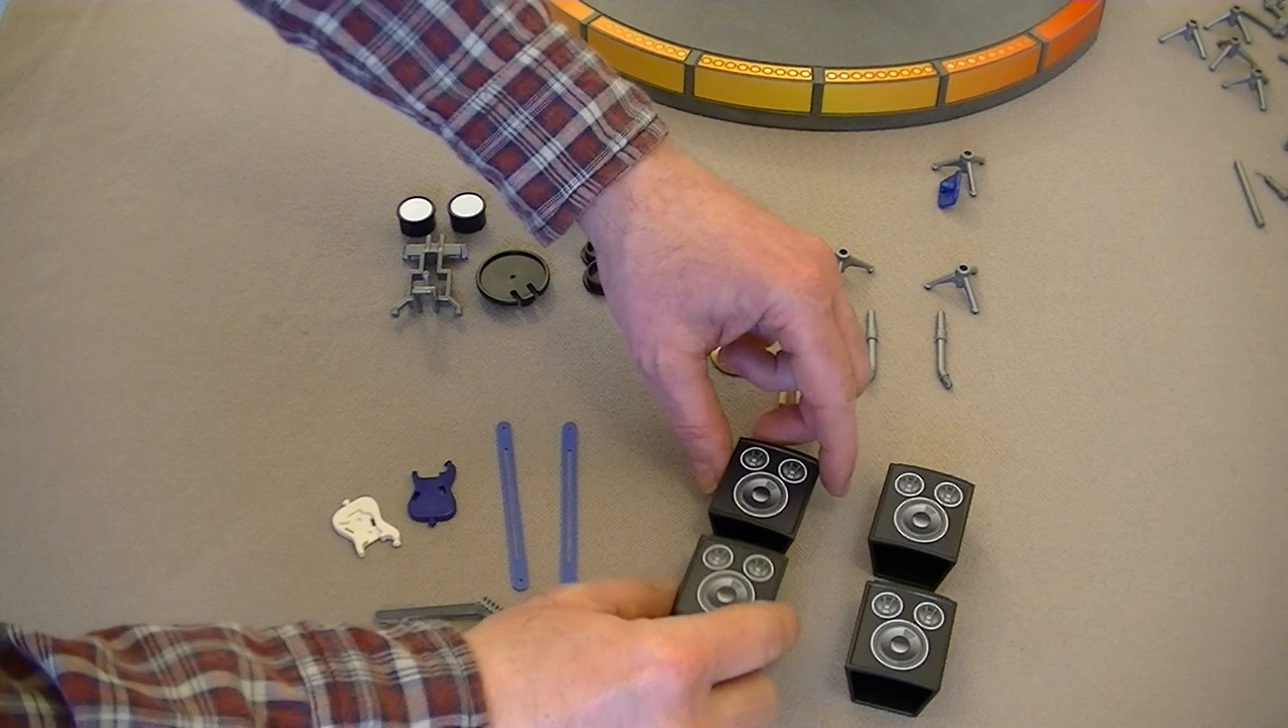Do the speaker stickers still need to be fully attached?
No.